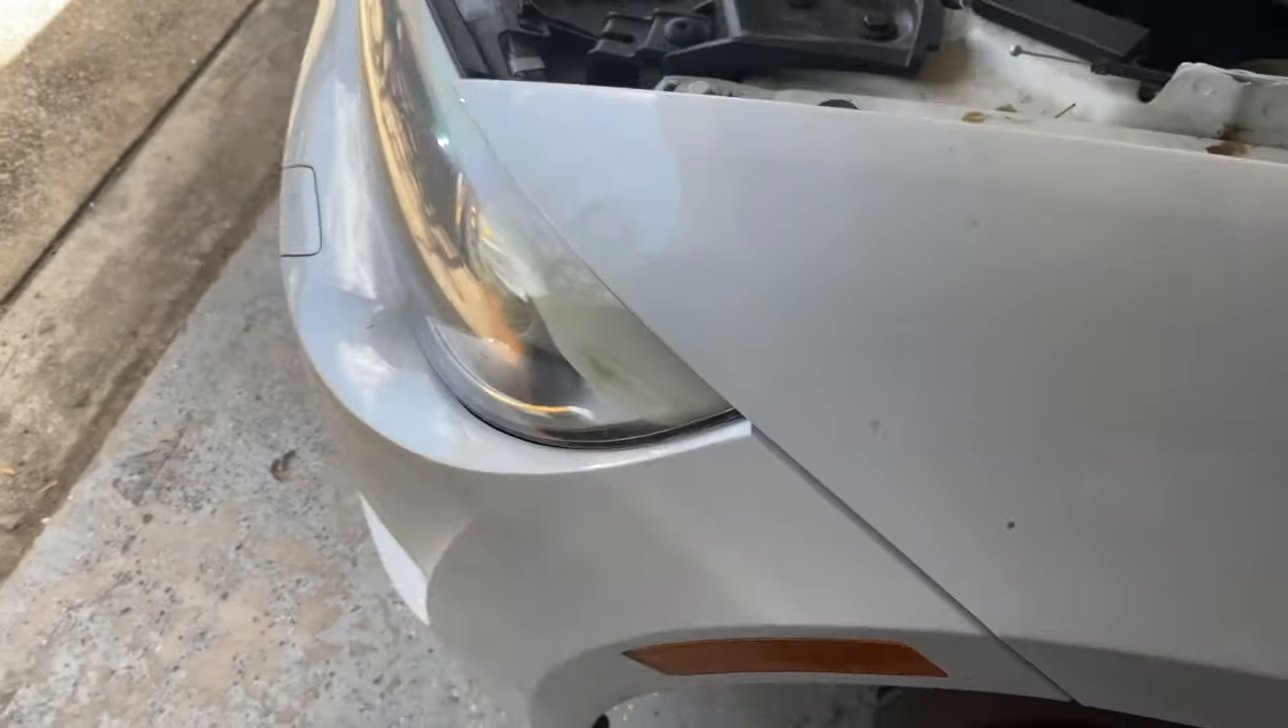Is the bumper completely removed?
No.